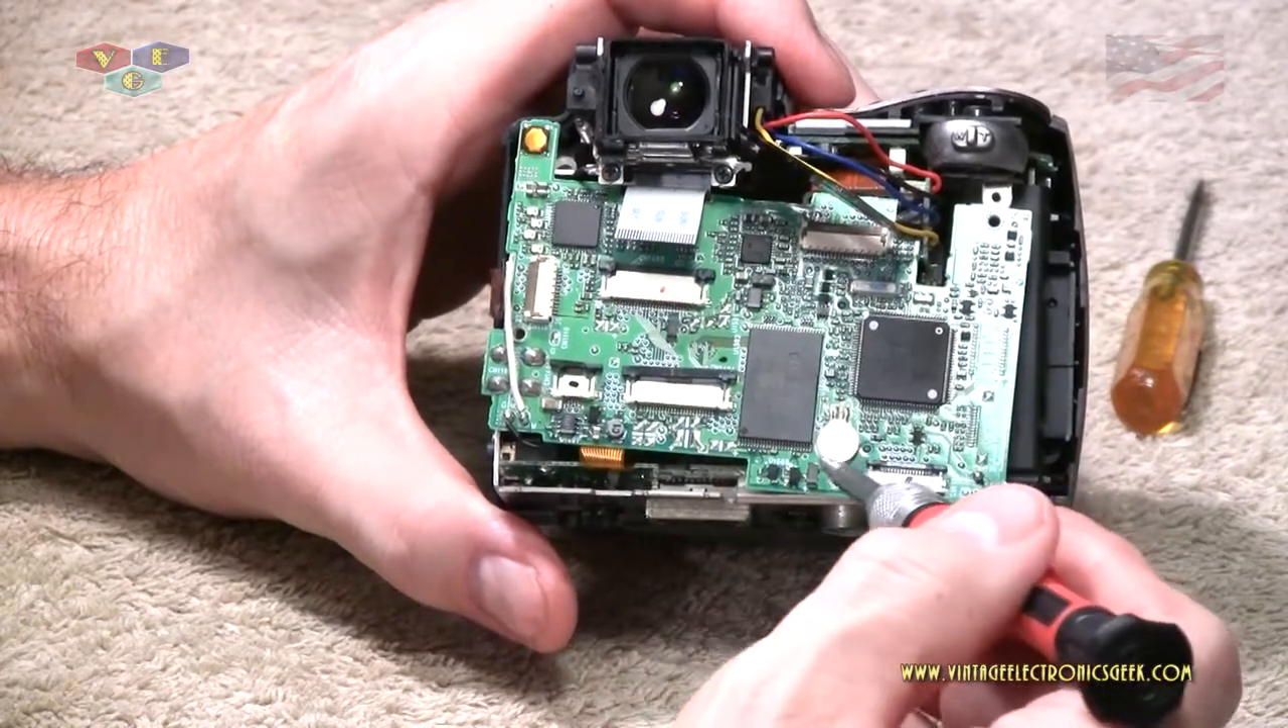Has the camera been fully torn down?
No.